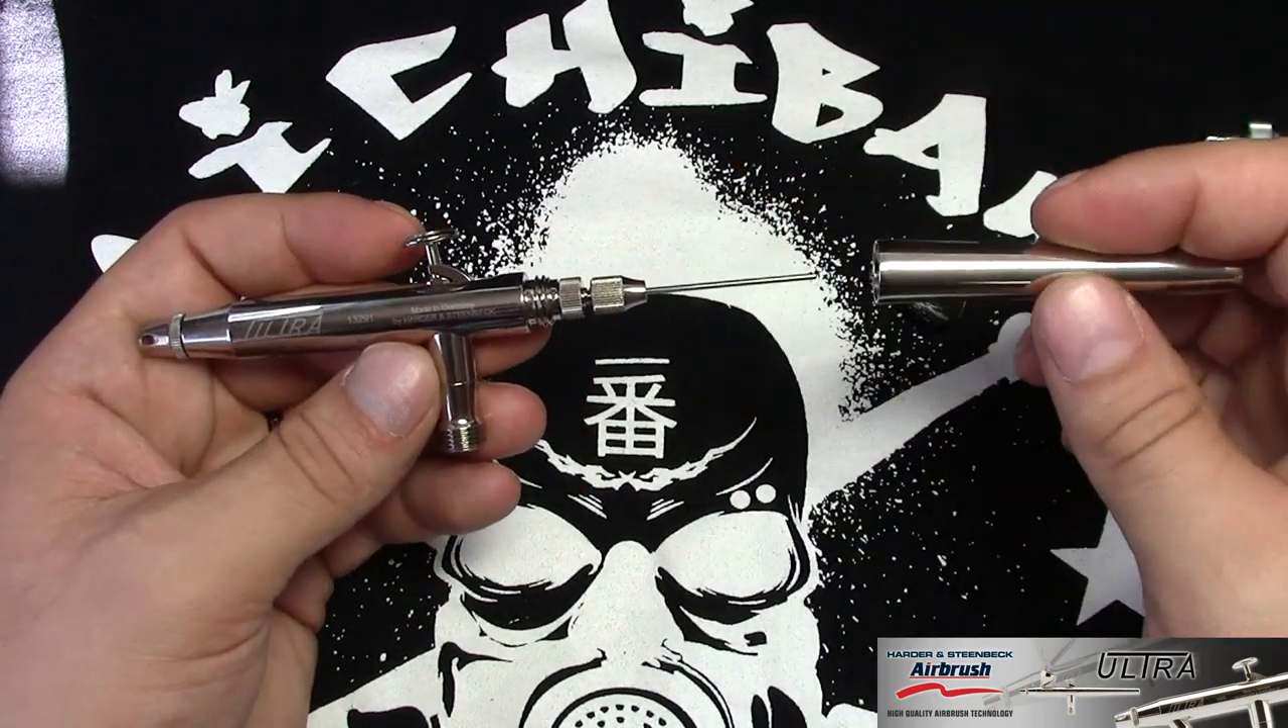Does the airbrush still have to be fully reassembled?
Yes.